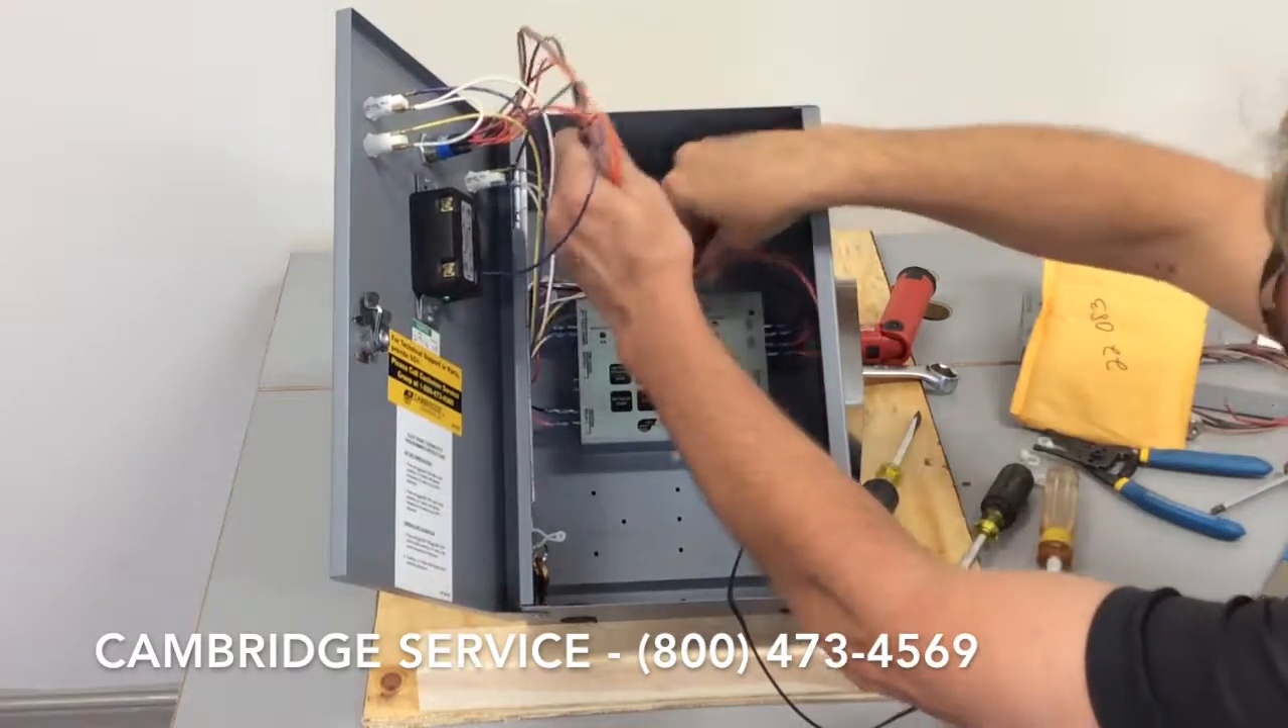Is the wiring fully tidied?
No.